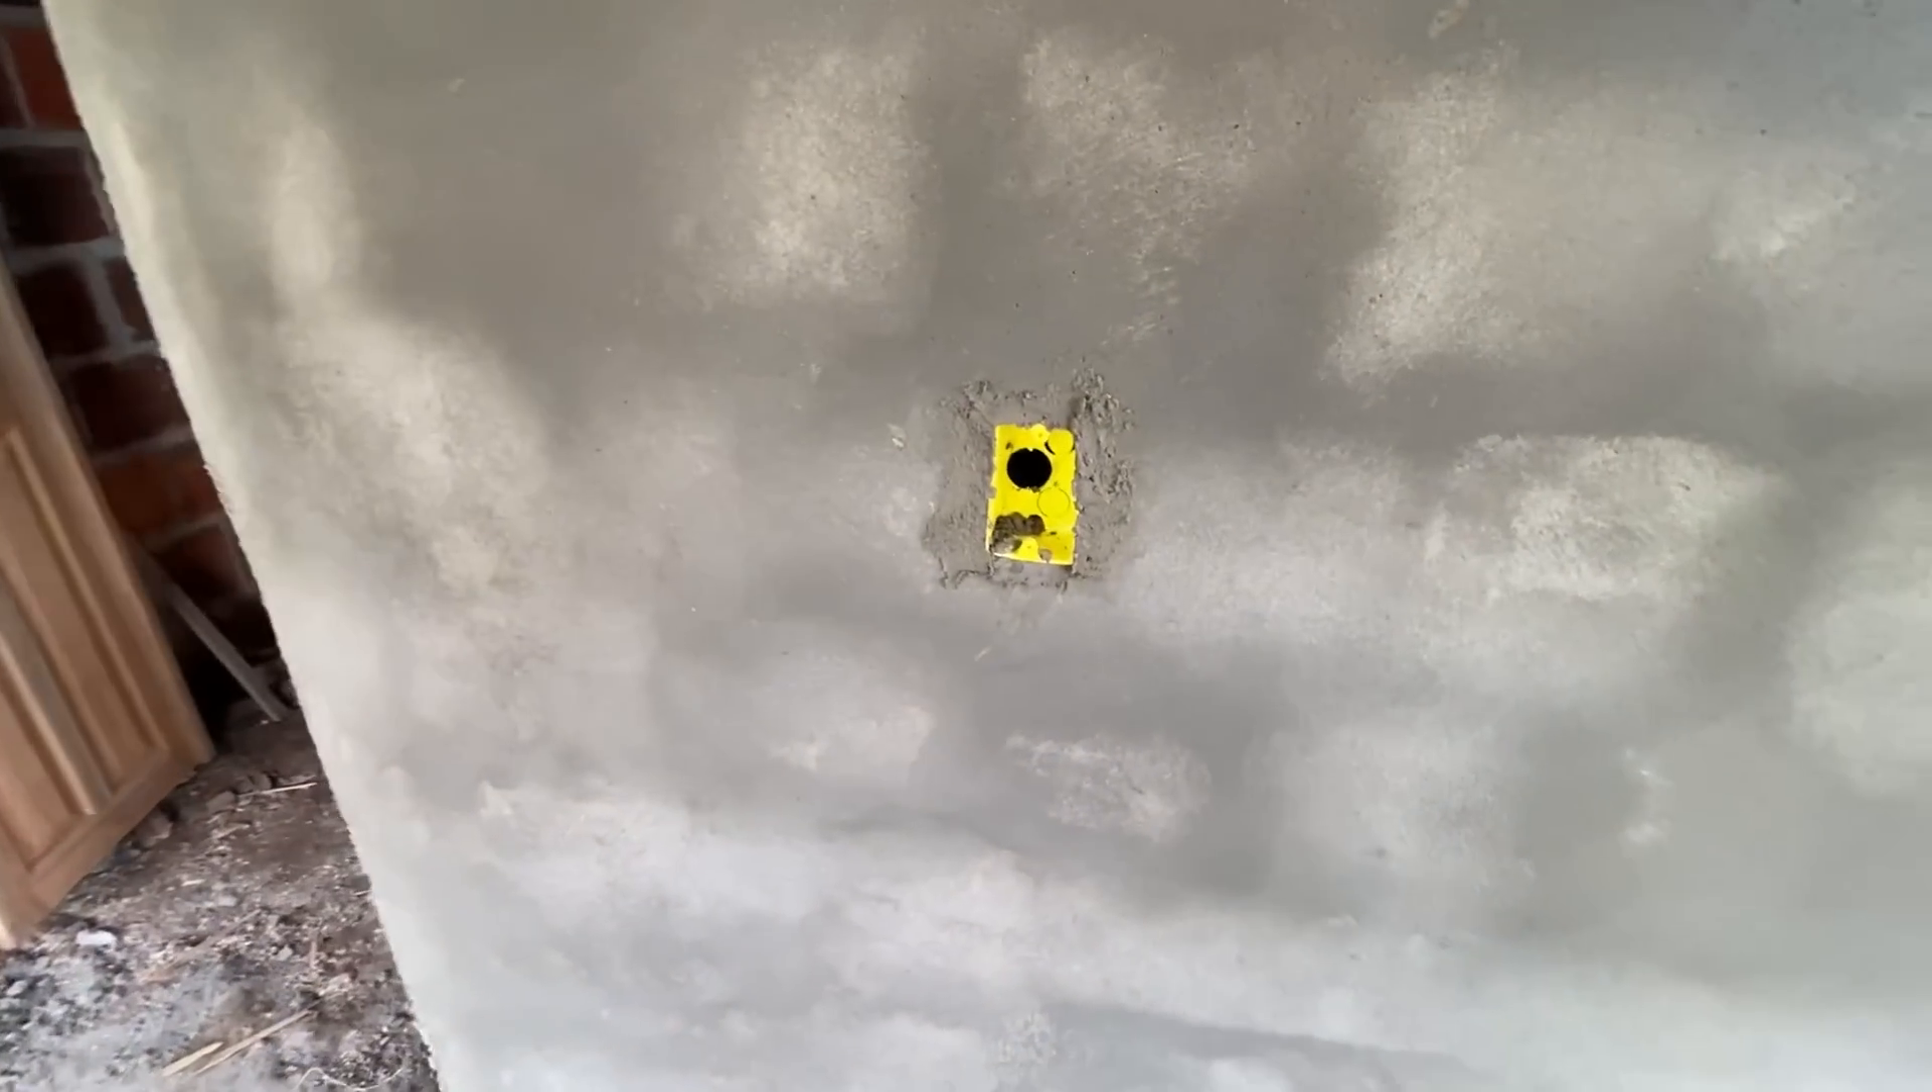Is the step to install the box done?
Yes.